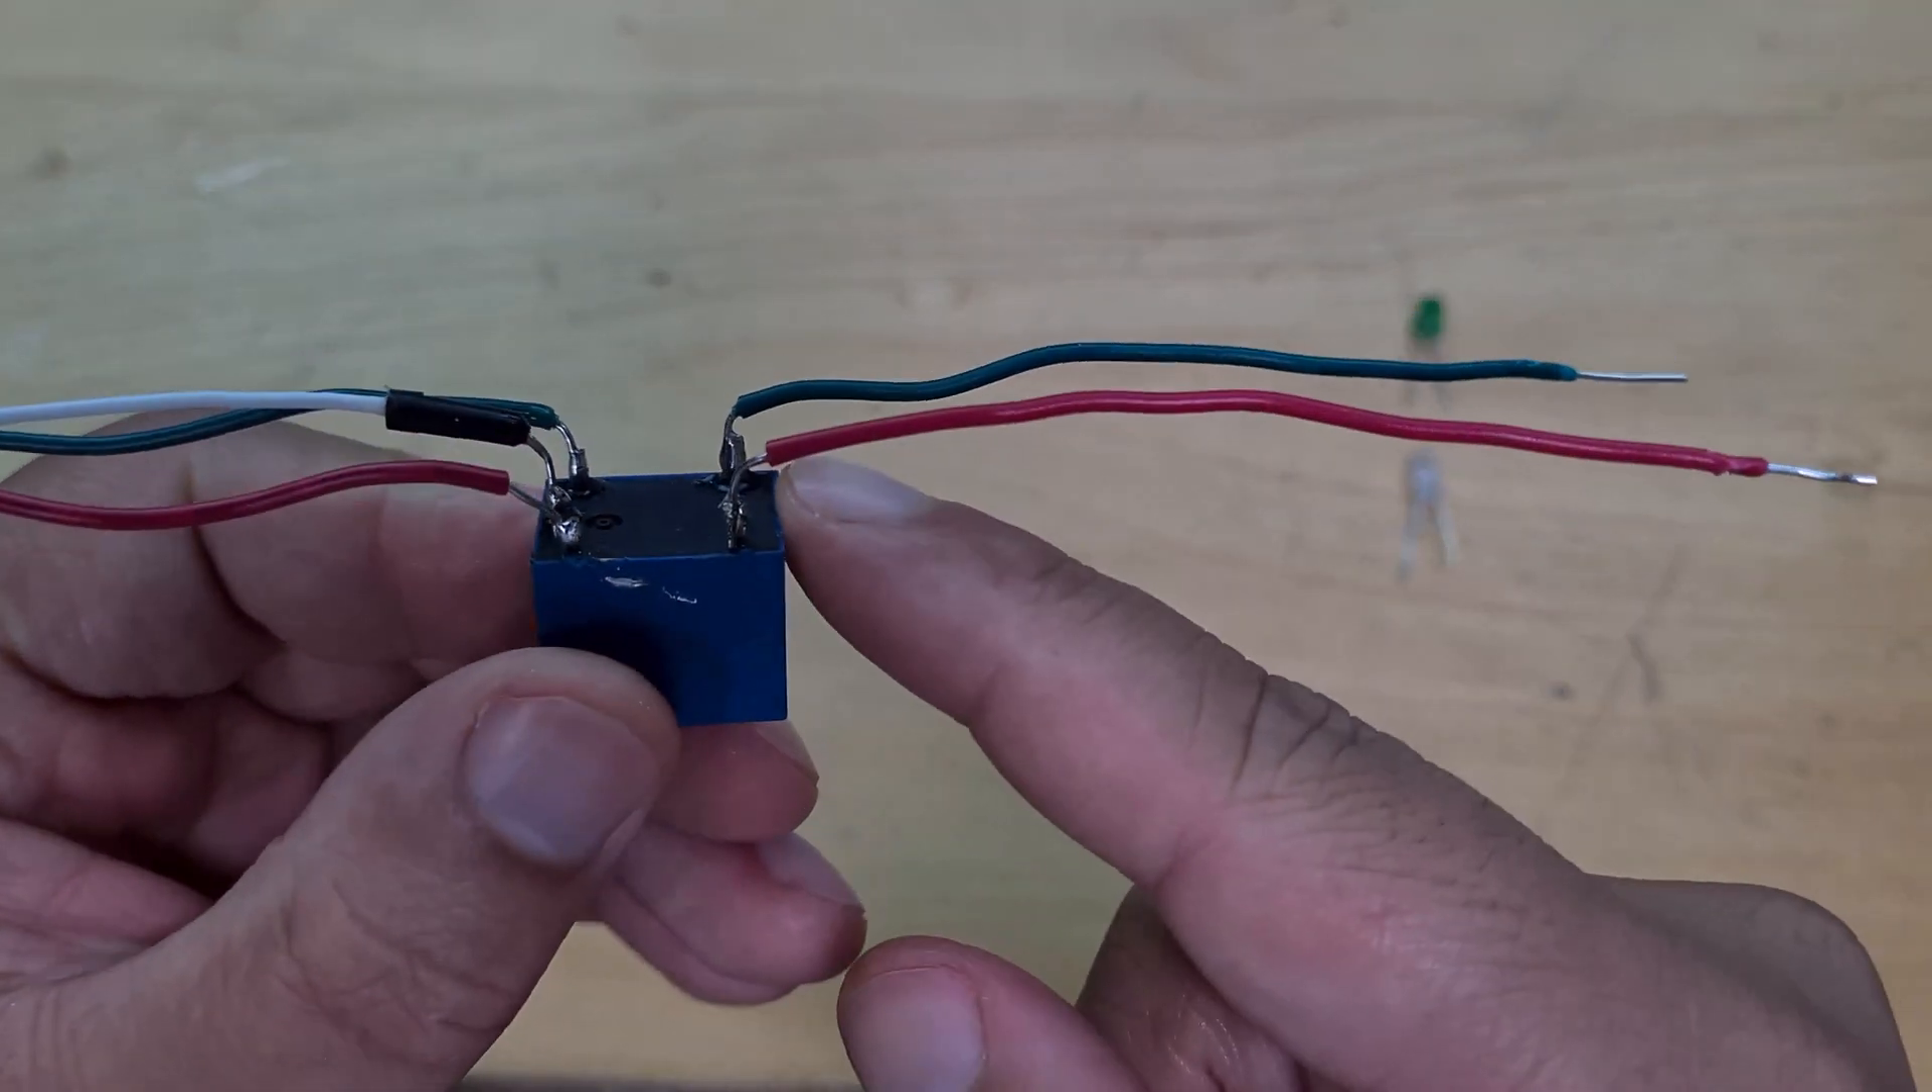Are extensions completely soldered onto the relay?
Yes.